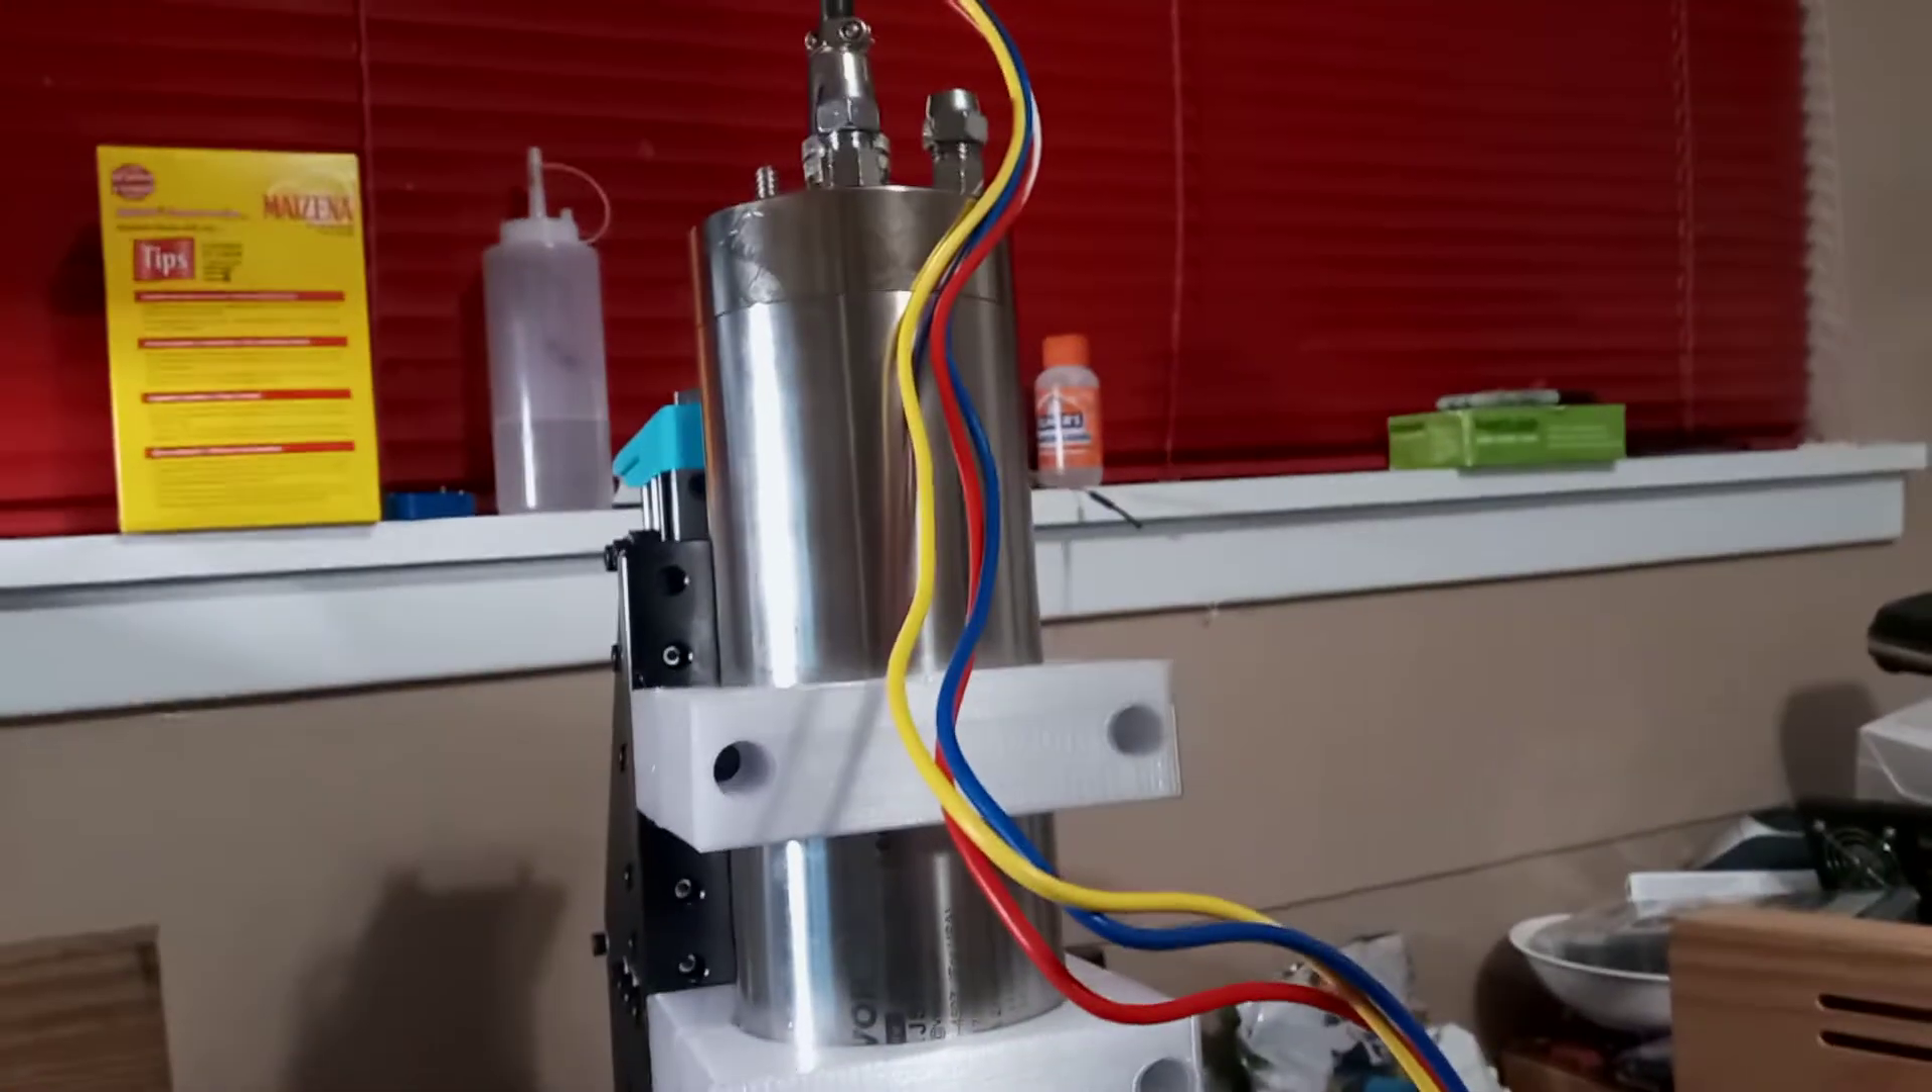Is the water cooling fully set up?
No.